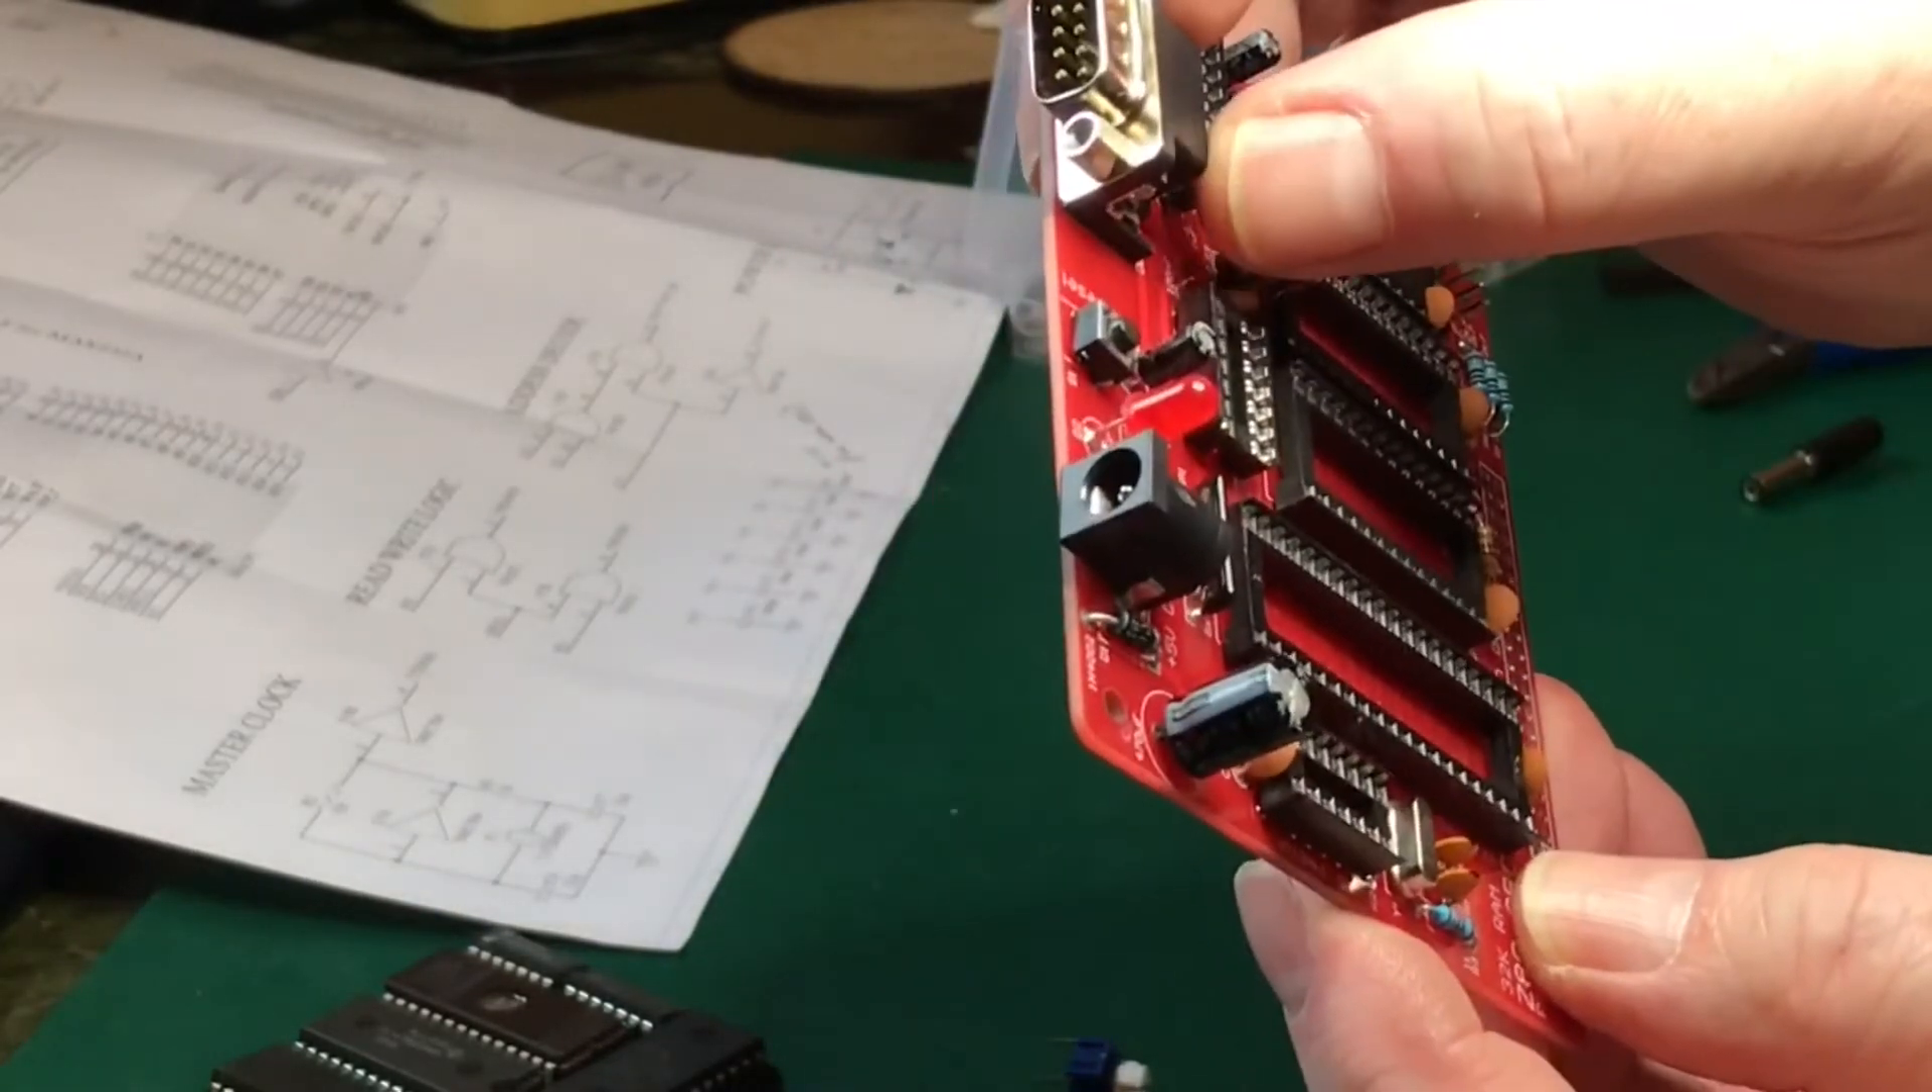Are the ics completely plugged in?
No.